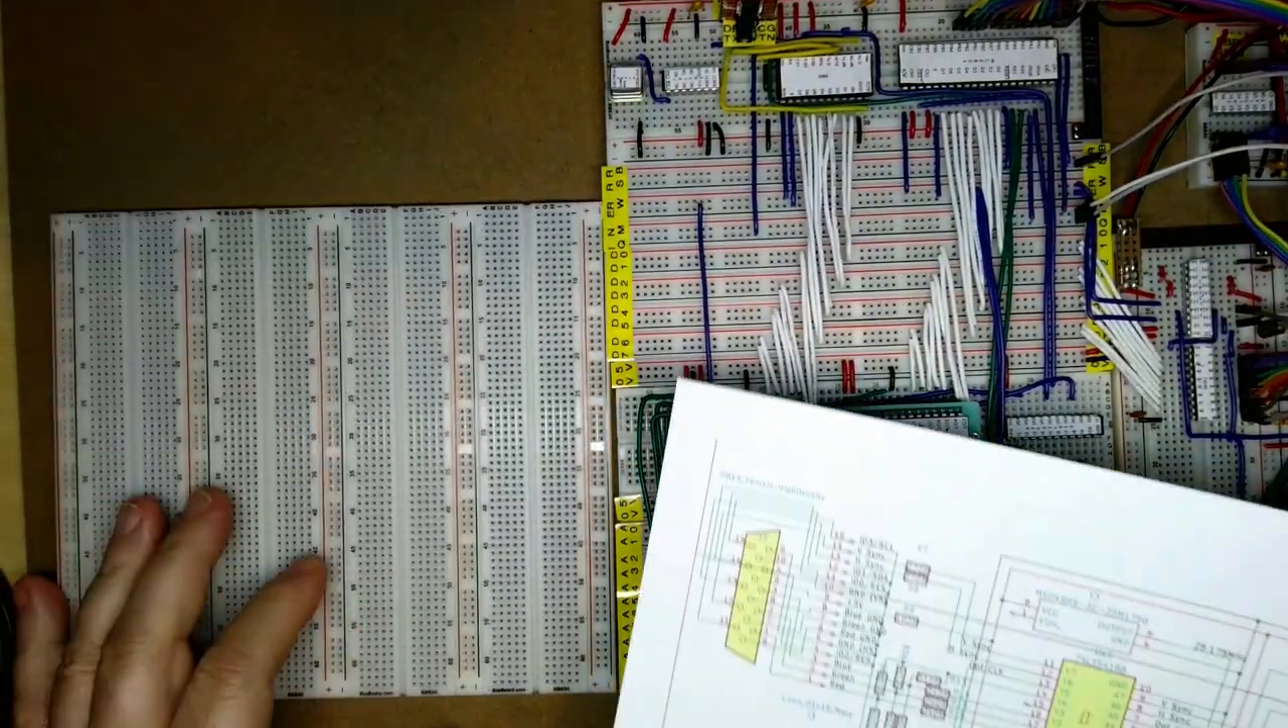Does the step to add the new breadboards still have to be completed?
No.